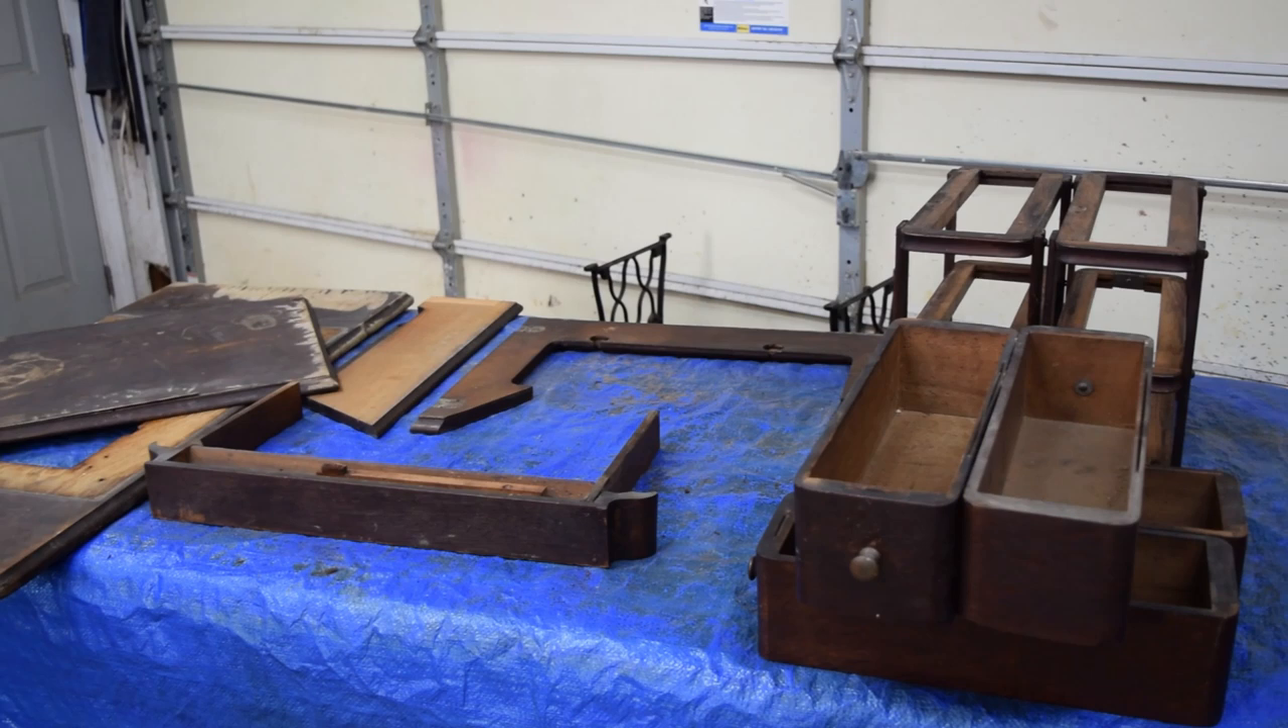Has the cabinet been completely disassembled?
Yes.